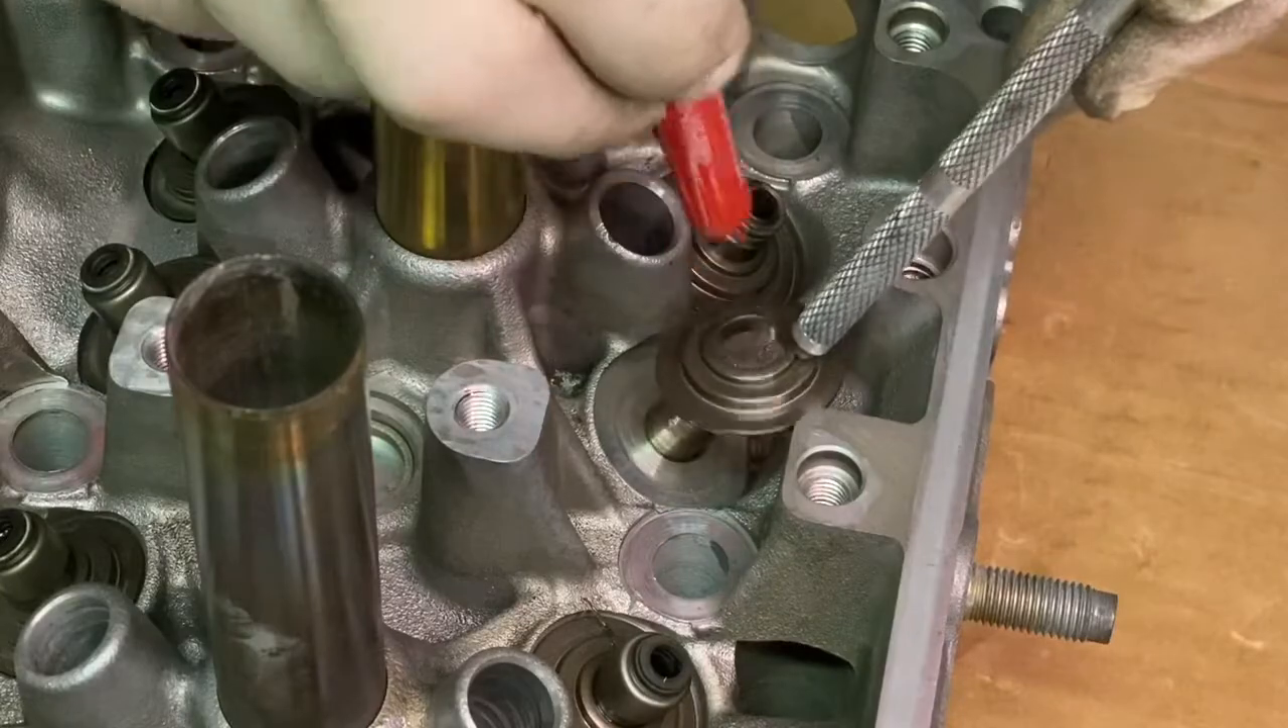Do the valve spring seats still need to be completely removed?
Yes.